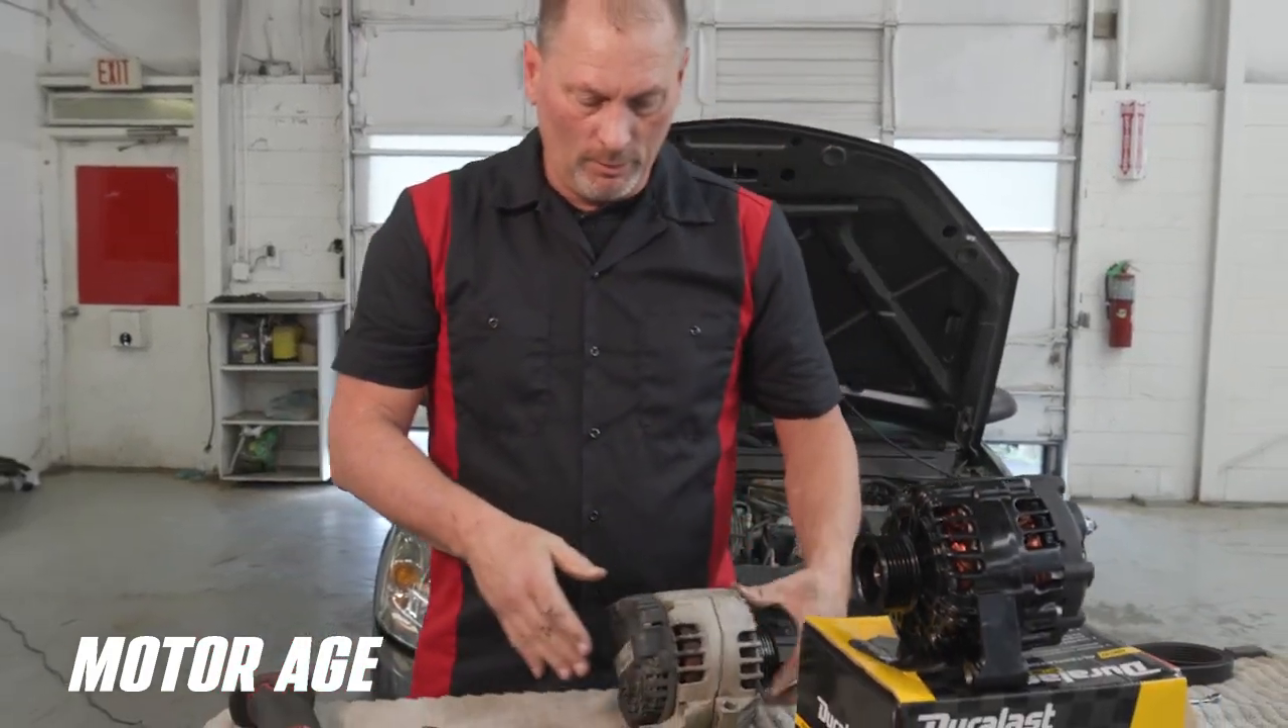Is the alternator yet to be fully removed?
No.